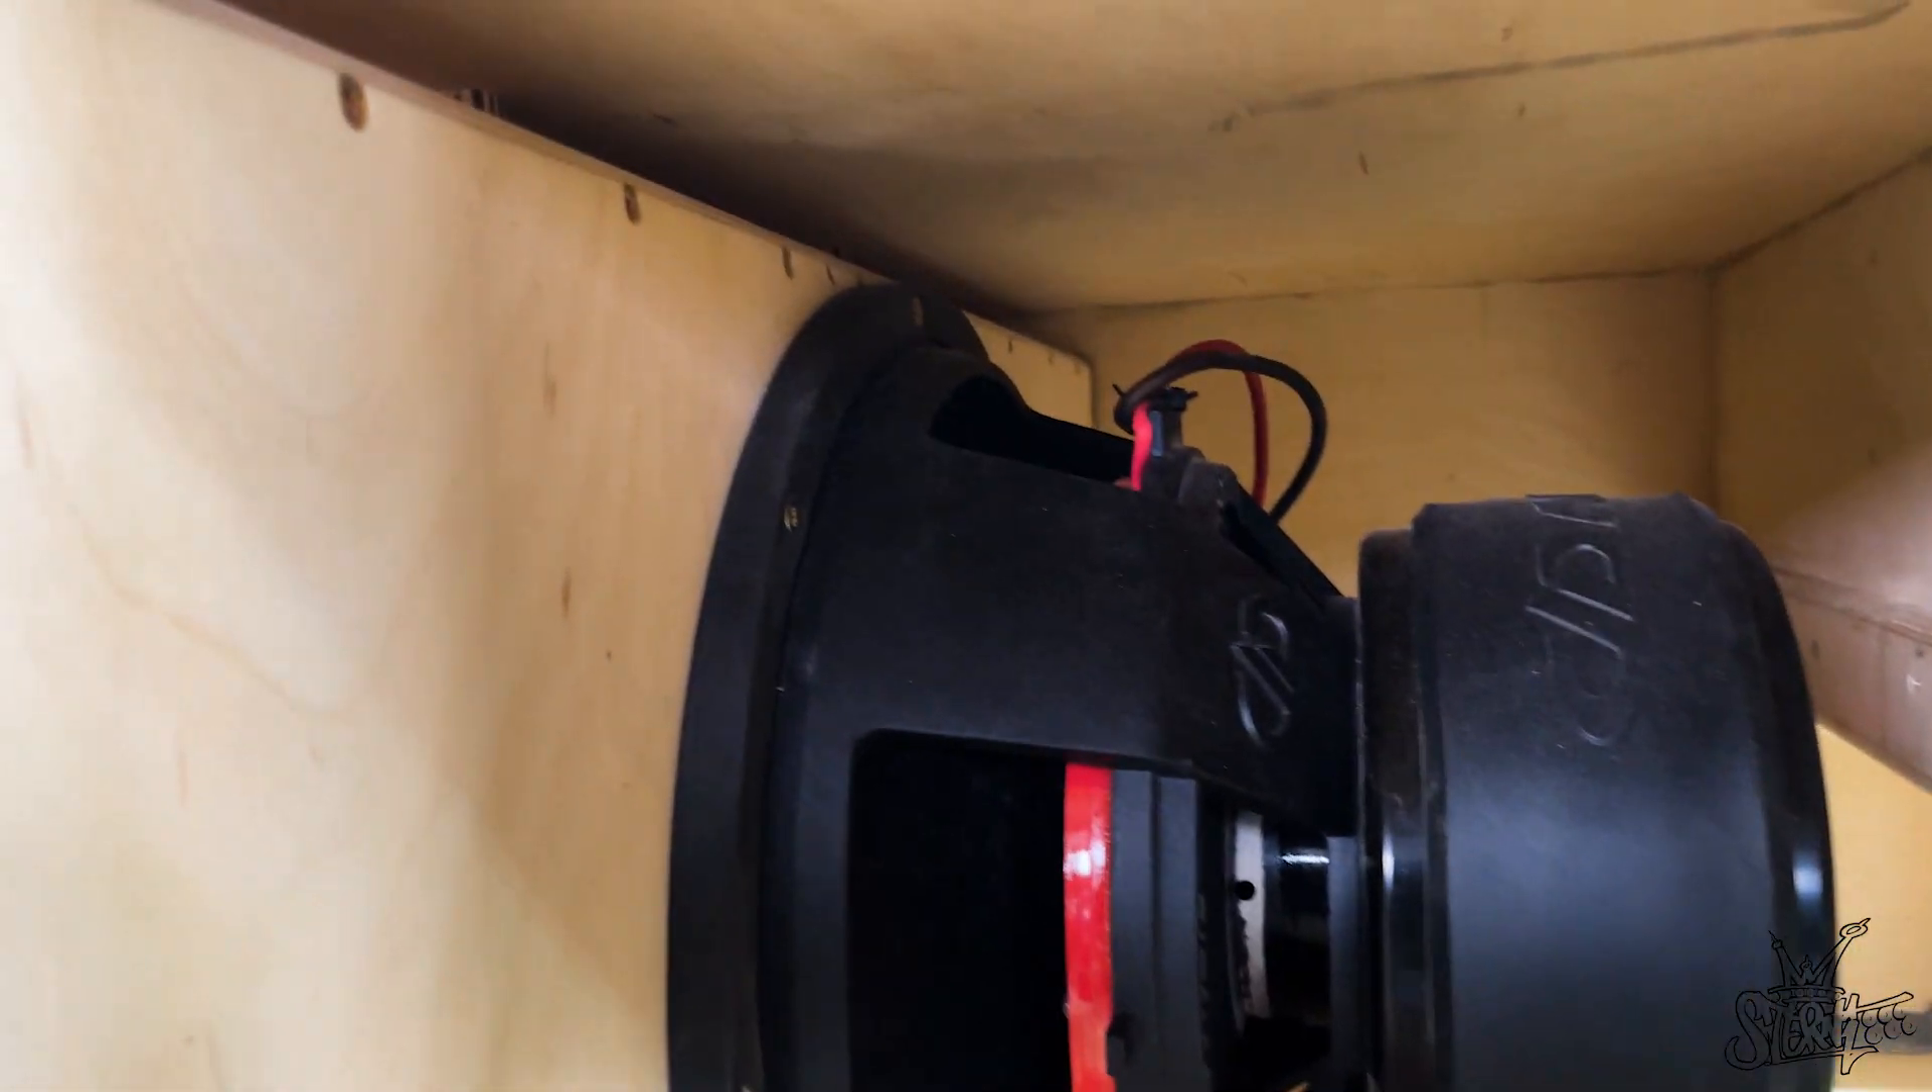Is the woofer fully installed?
Yes.